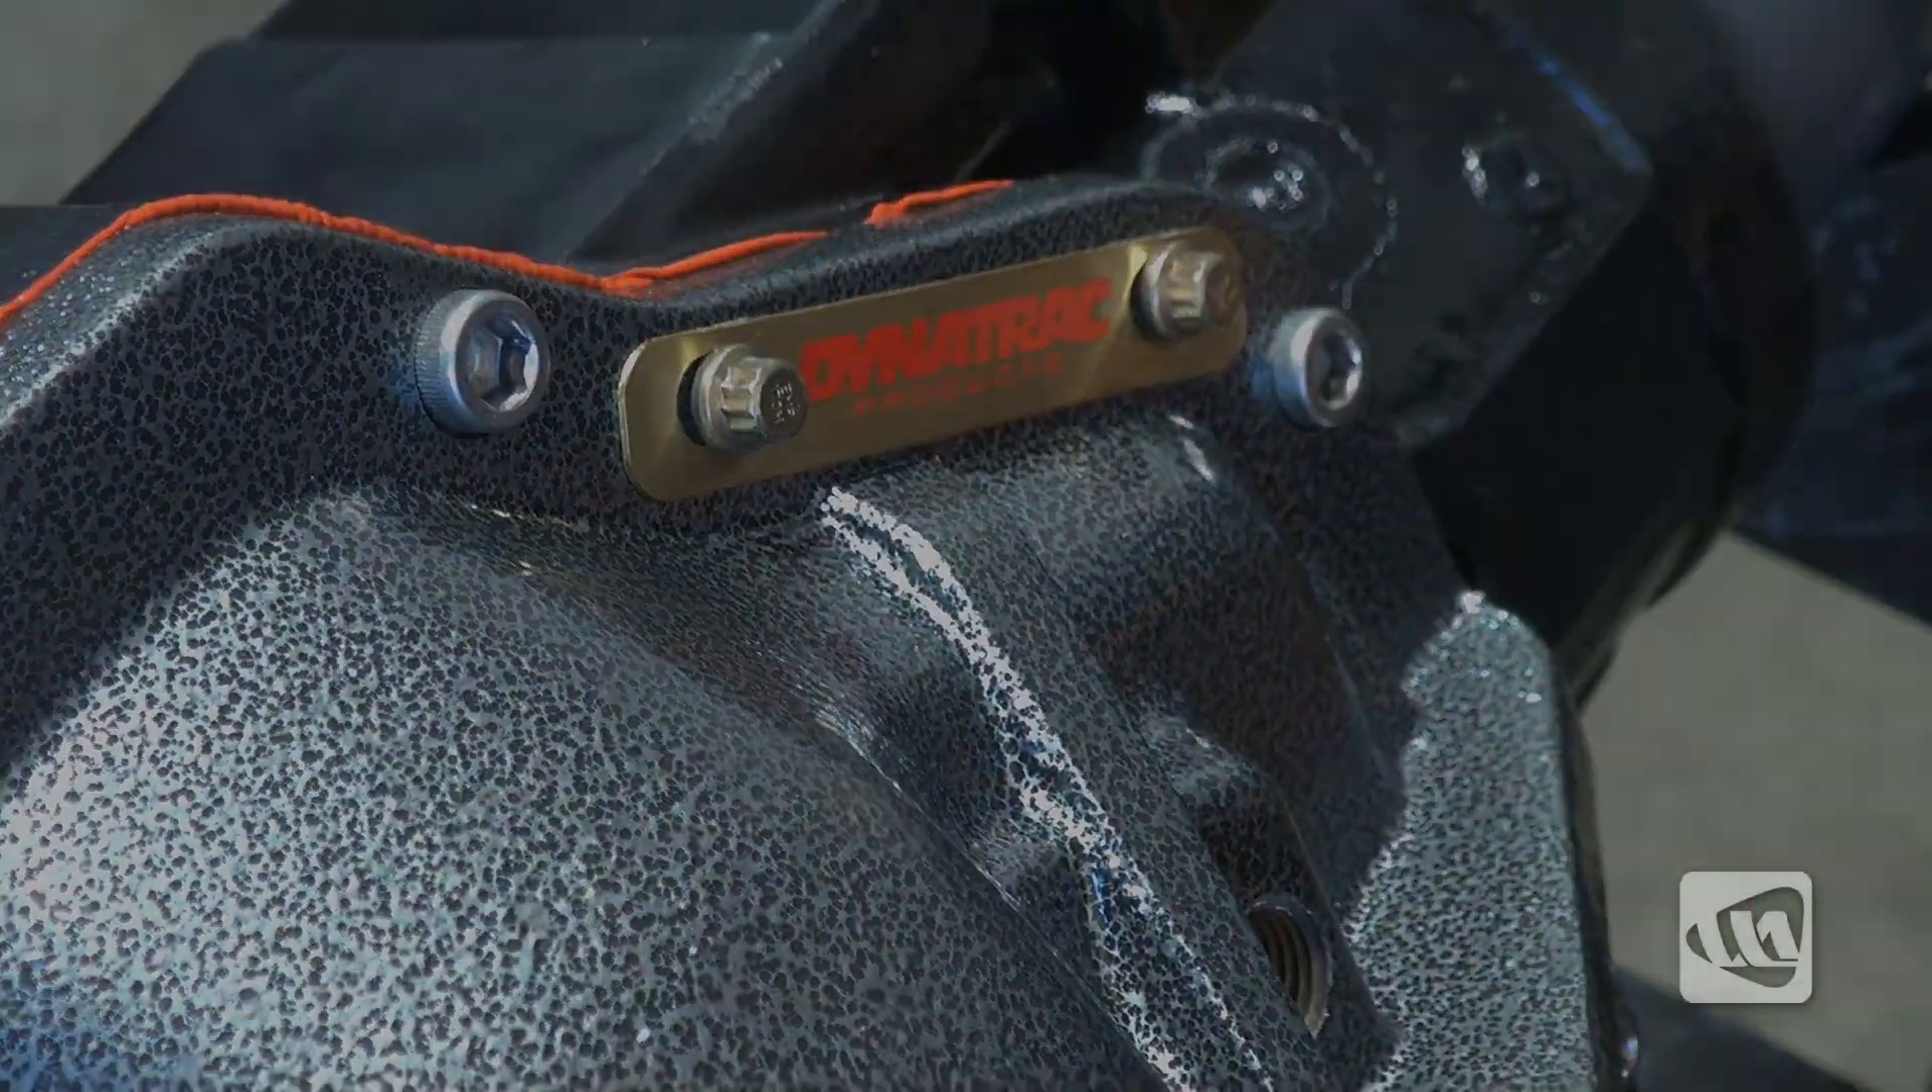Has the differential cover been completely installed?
Yes.